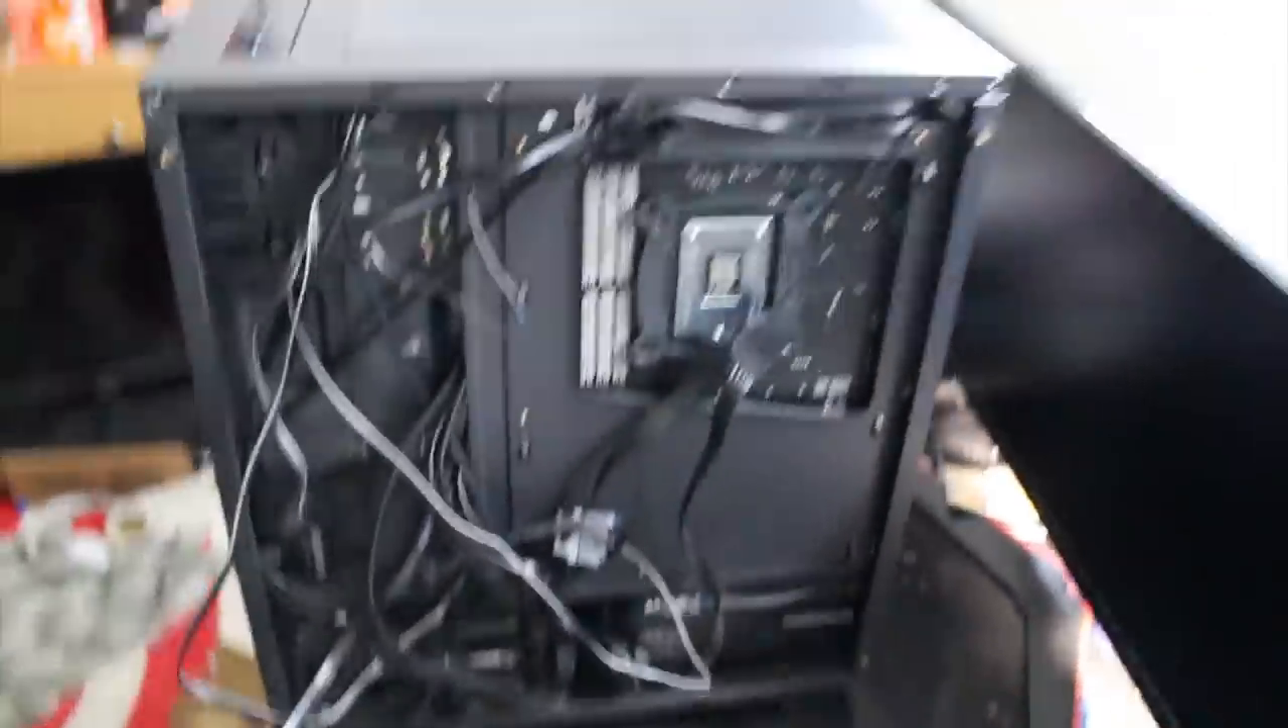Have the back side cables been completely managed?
No.